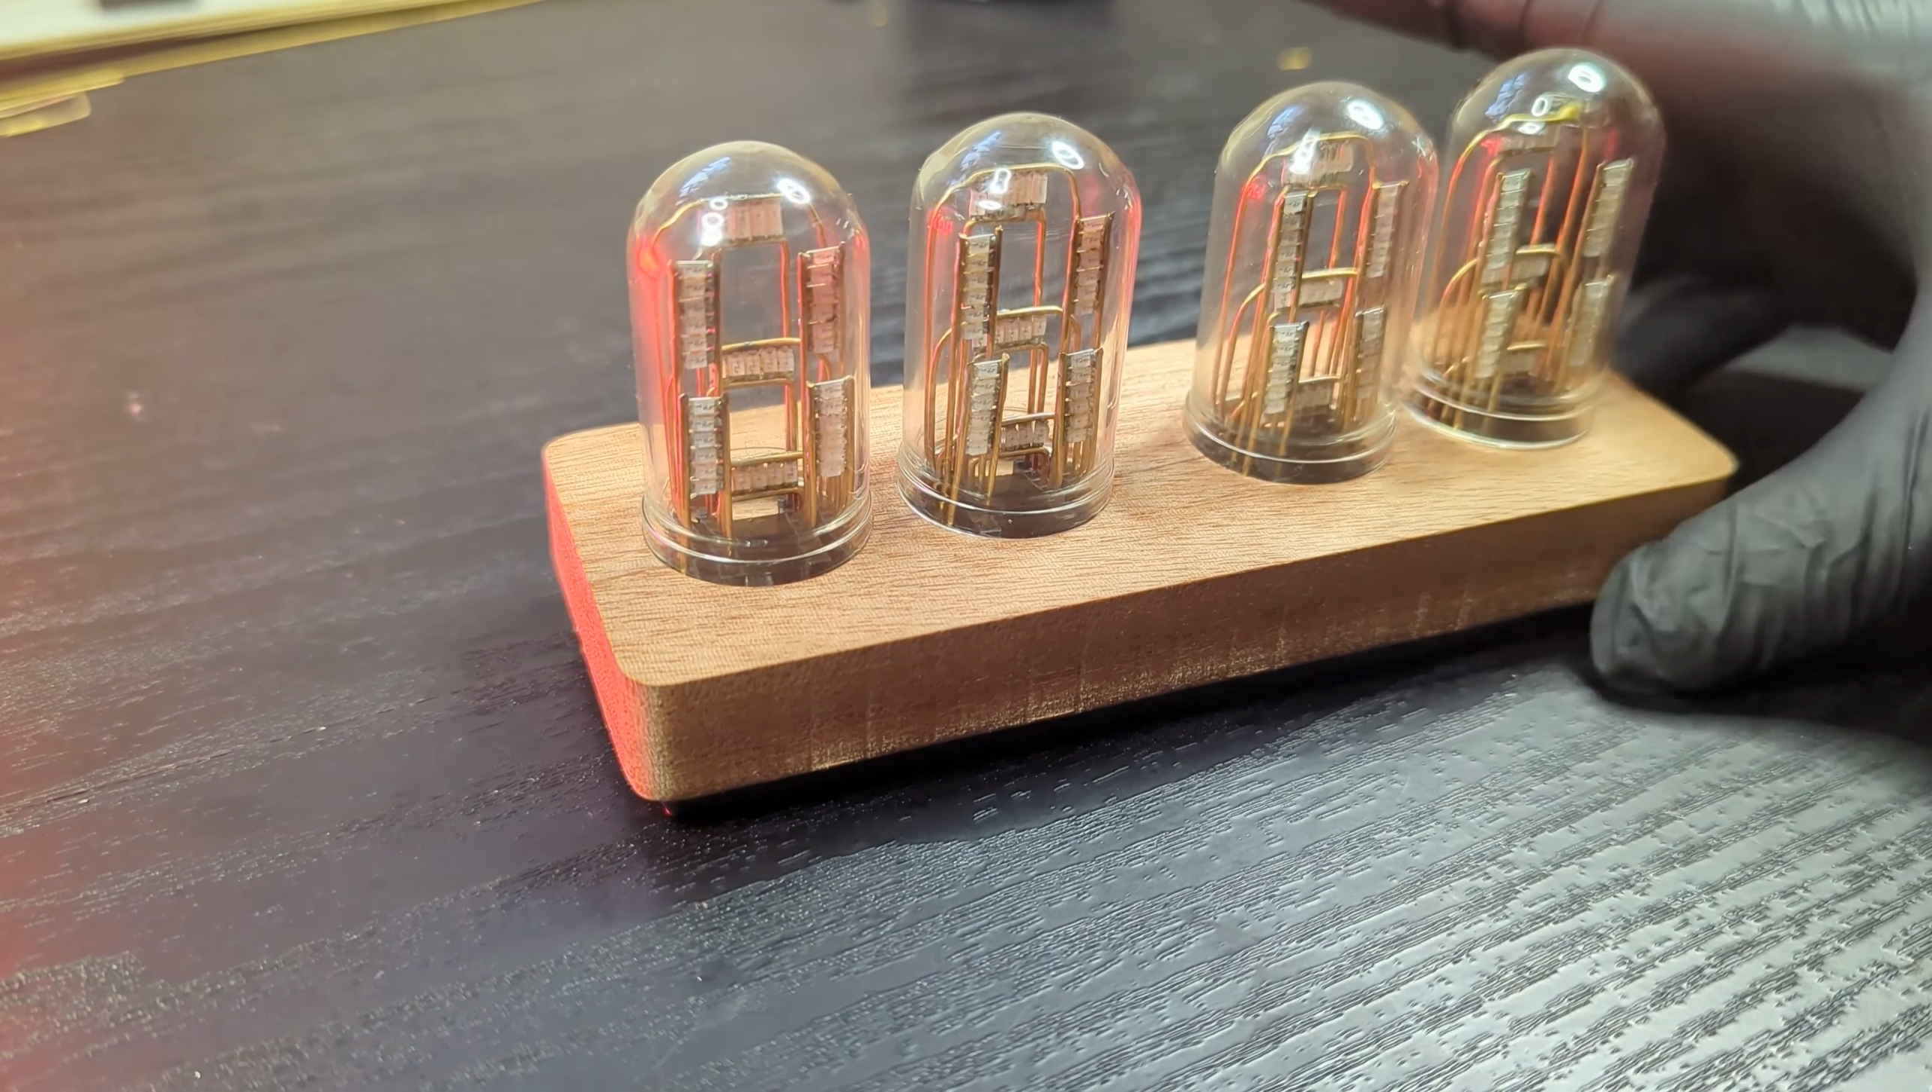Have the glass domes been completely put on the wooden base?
Yes.